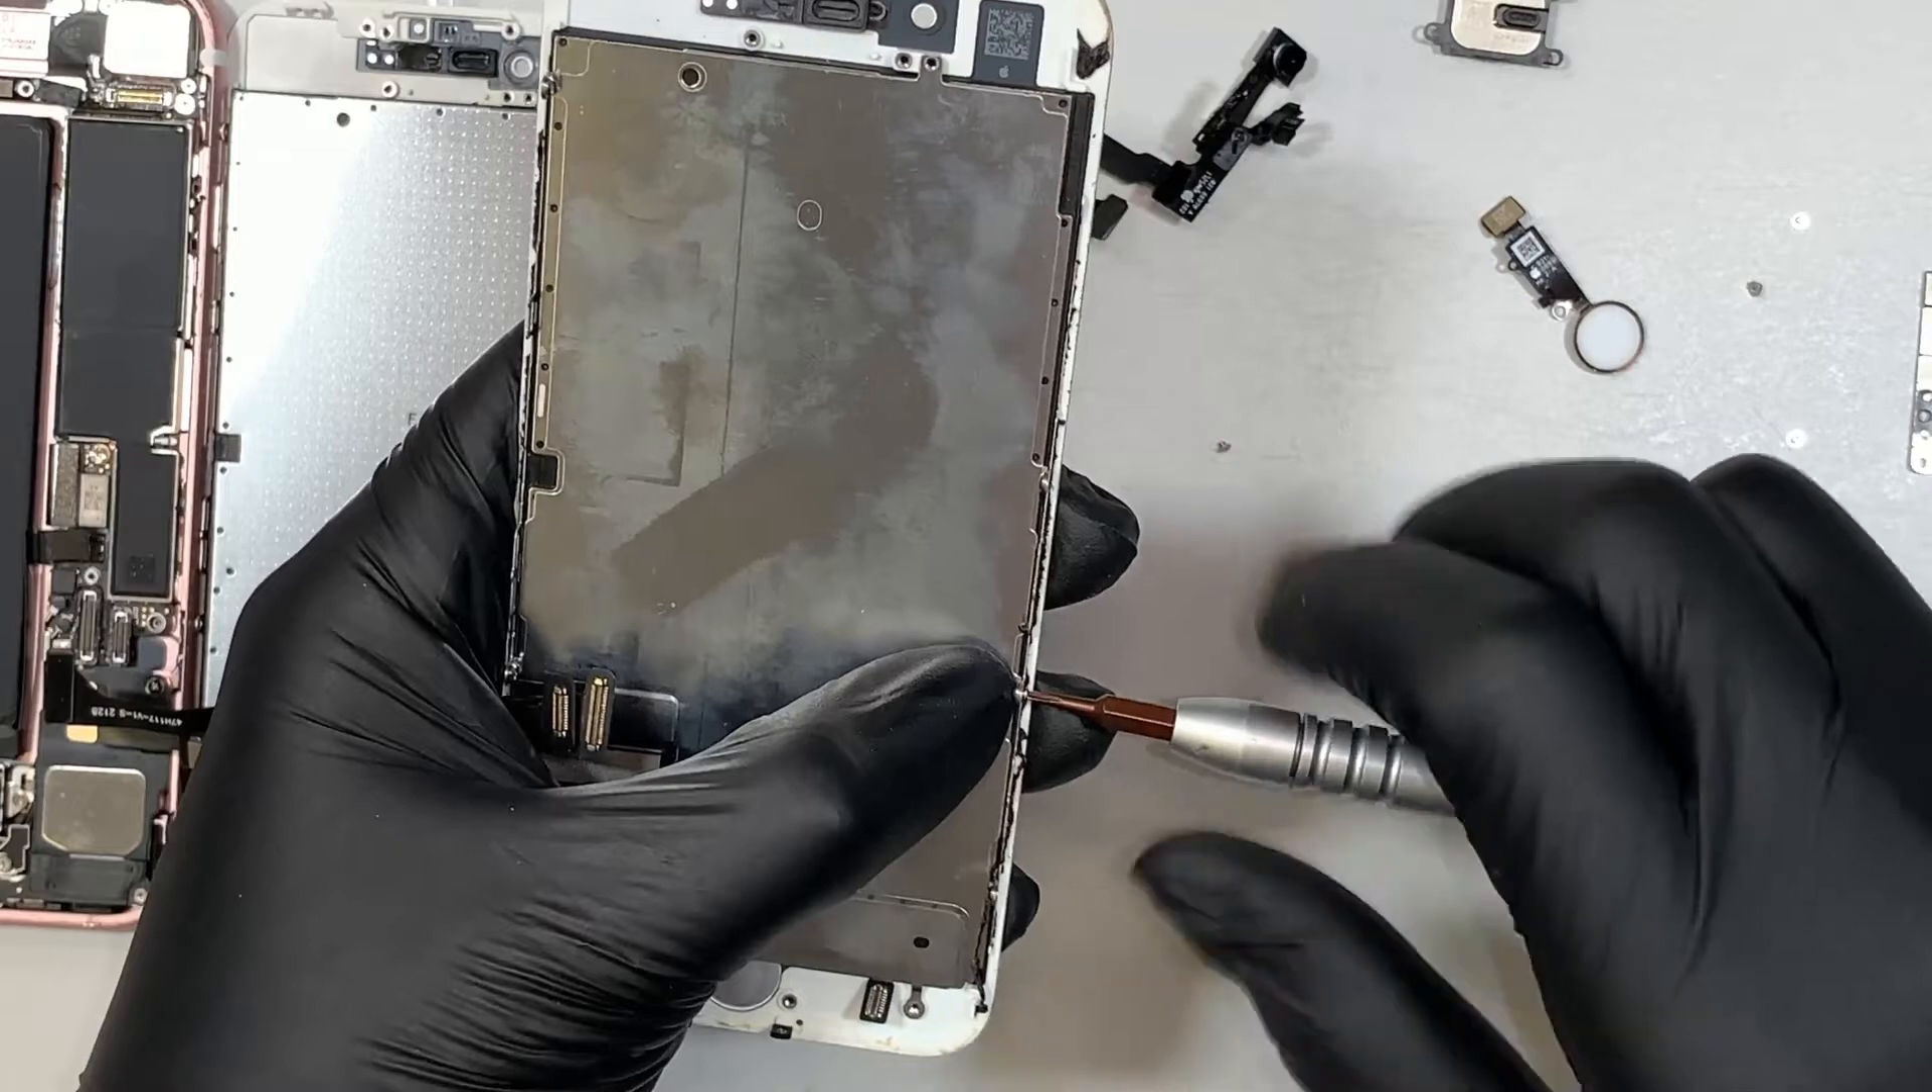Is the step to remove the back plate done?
No.